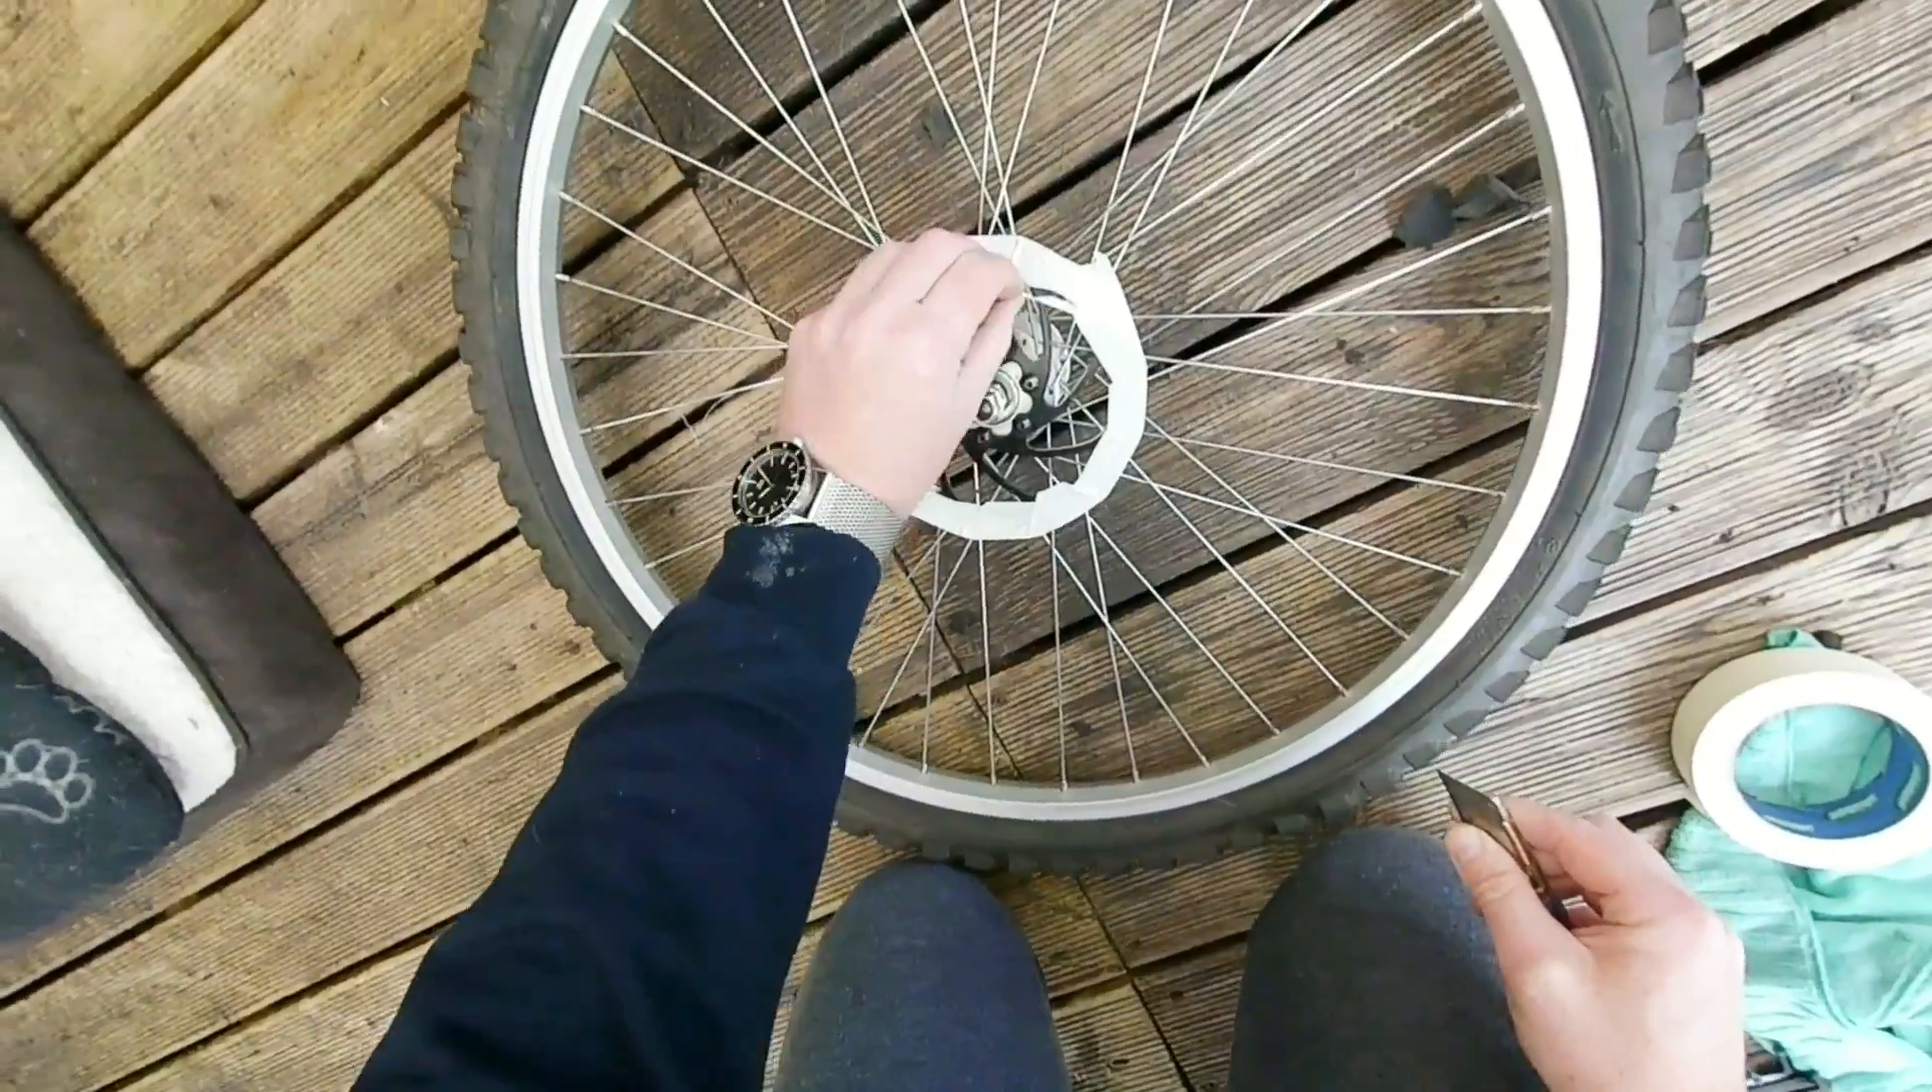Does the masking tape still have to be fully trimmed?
Yes.